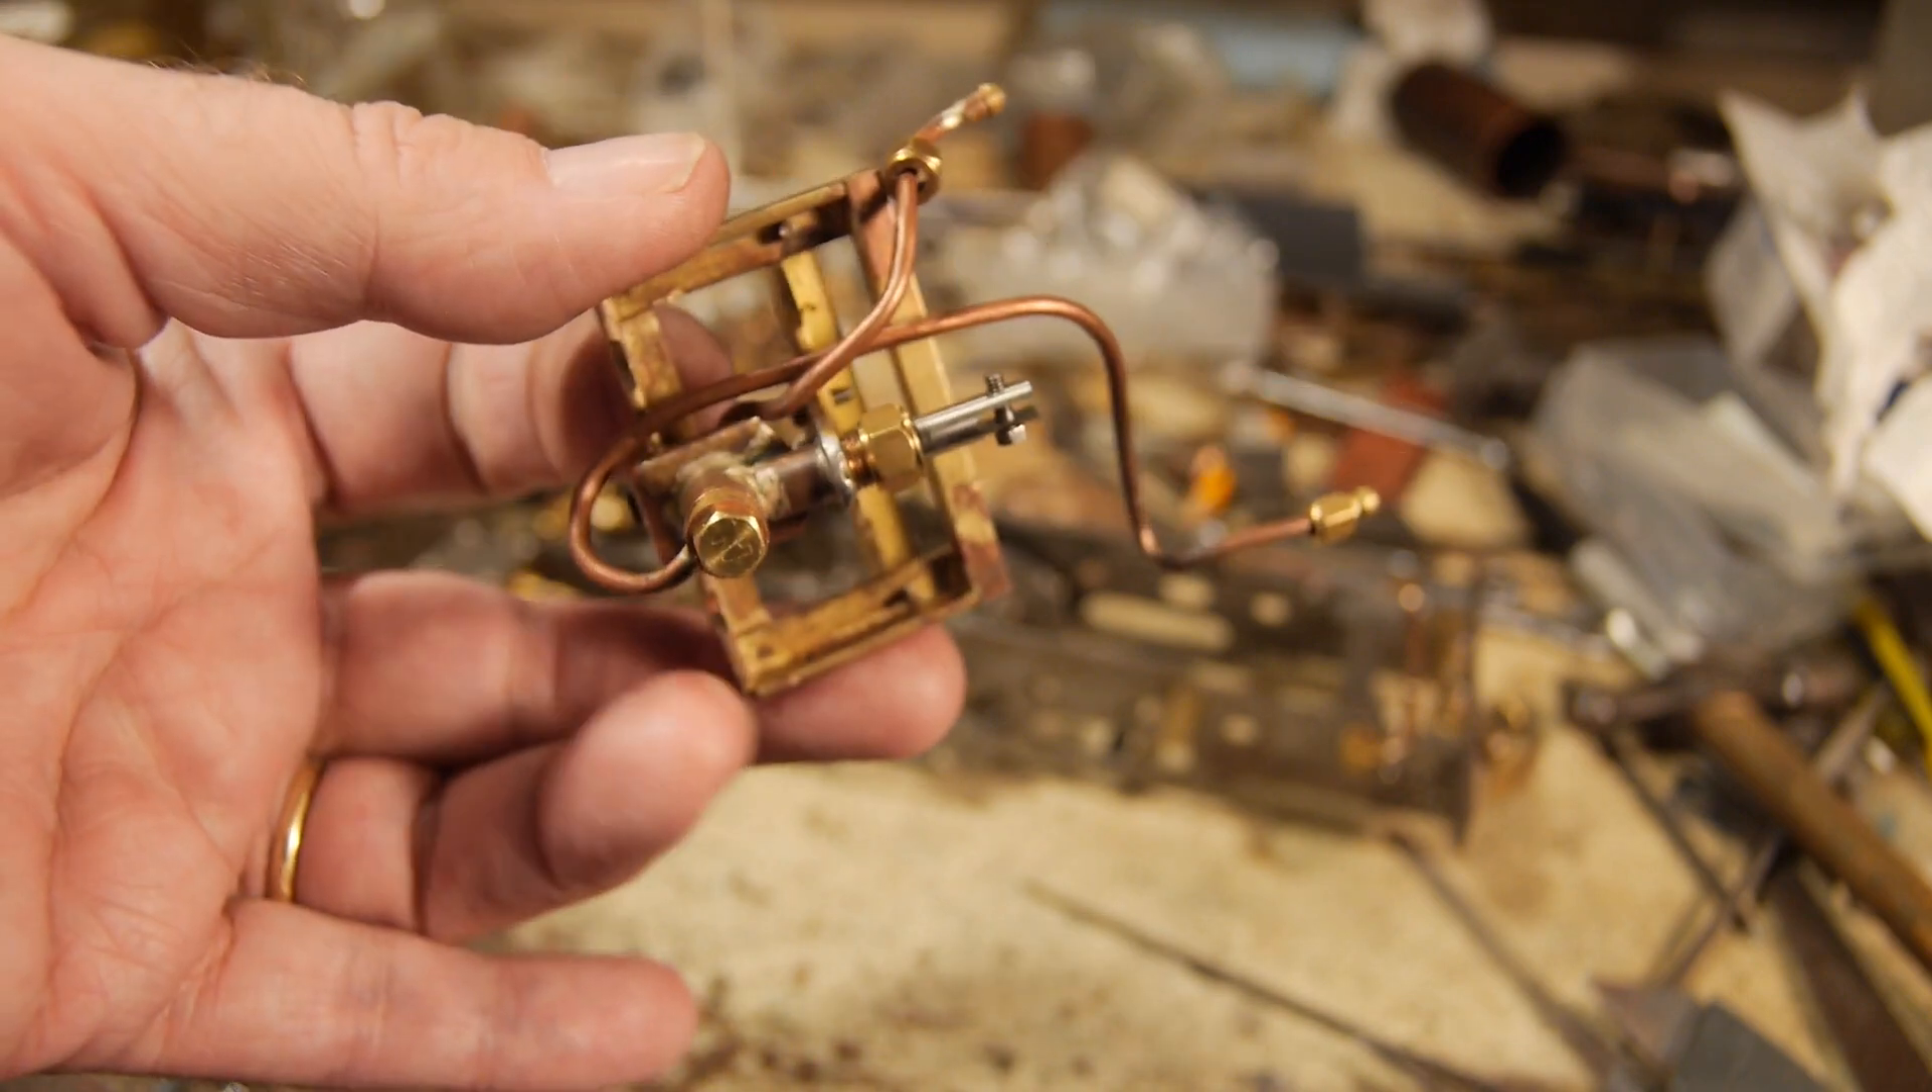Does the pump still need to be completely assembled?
No.